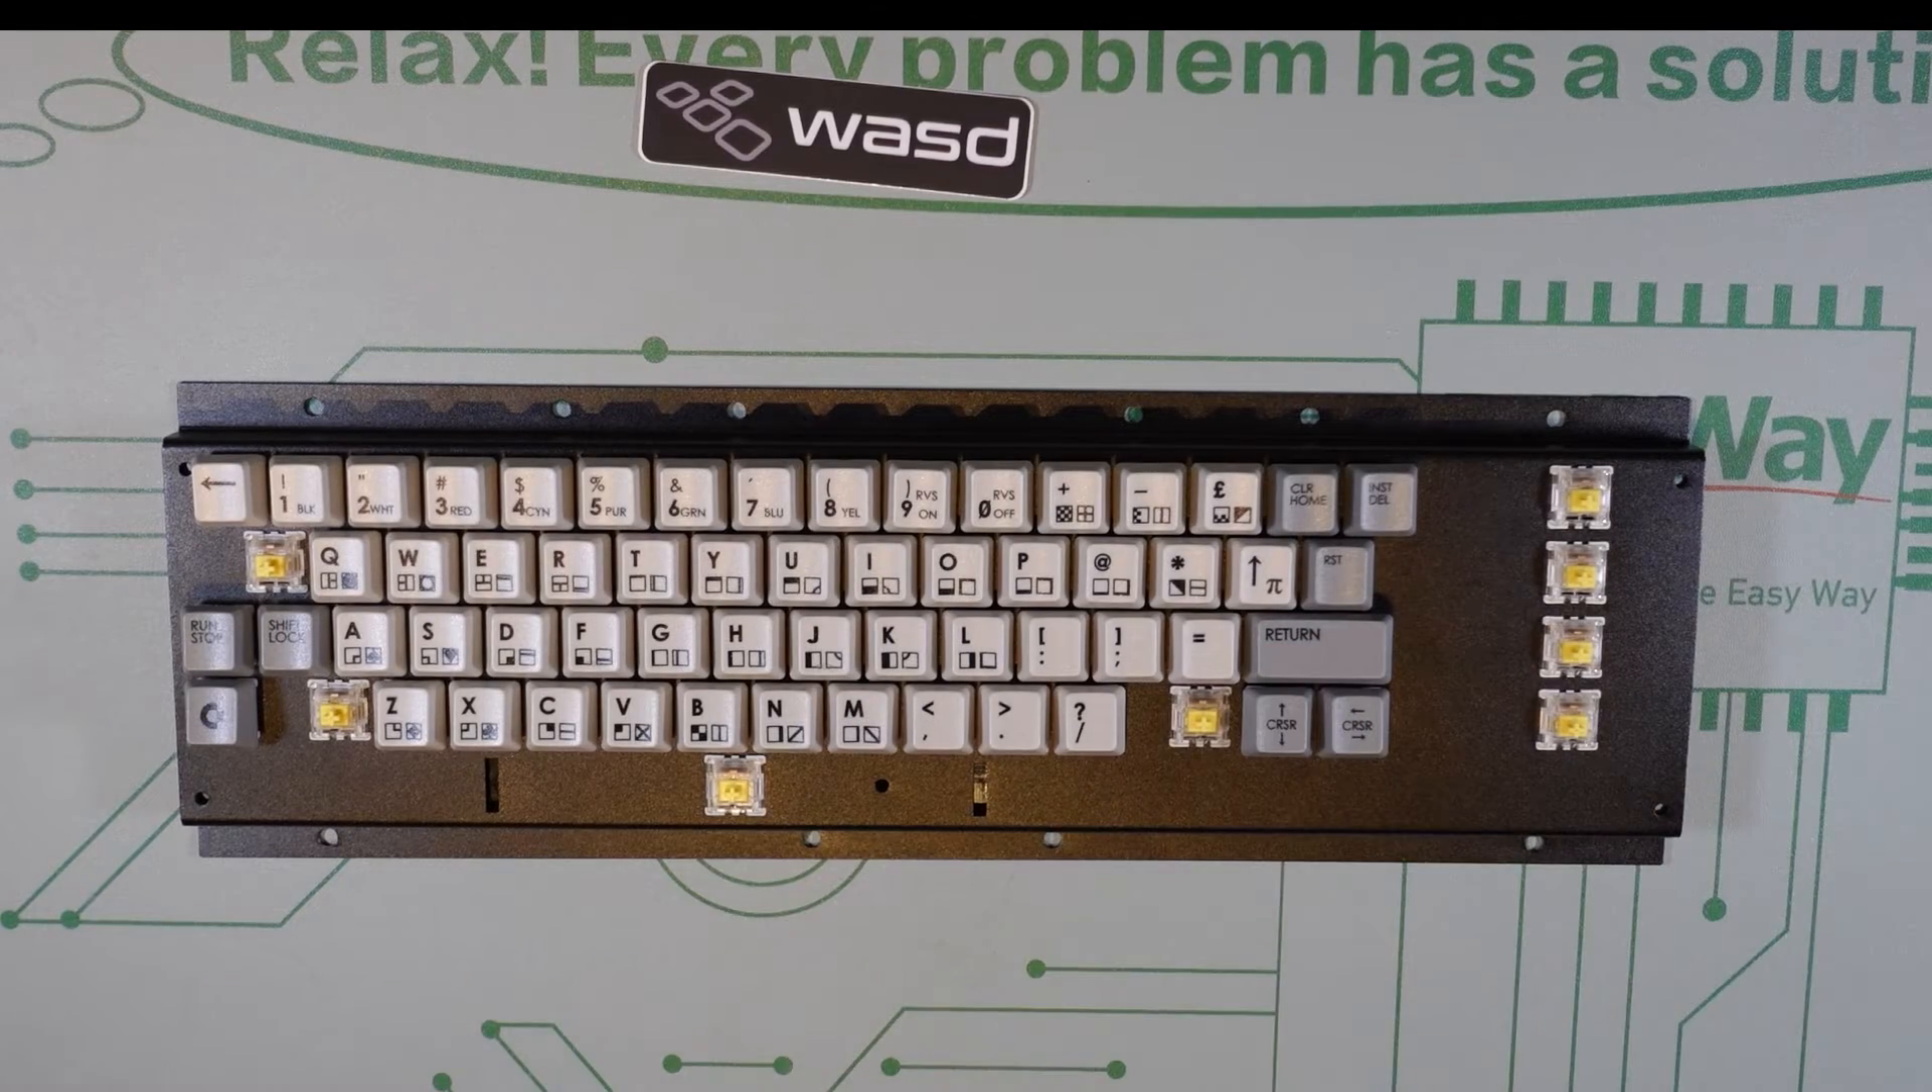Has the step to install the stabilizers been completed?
No.